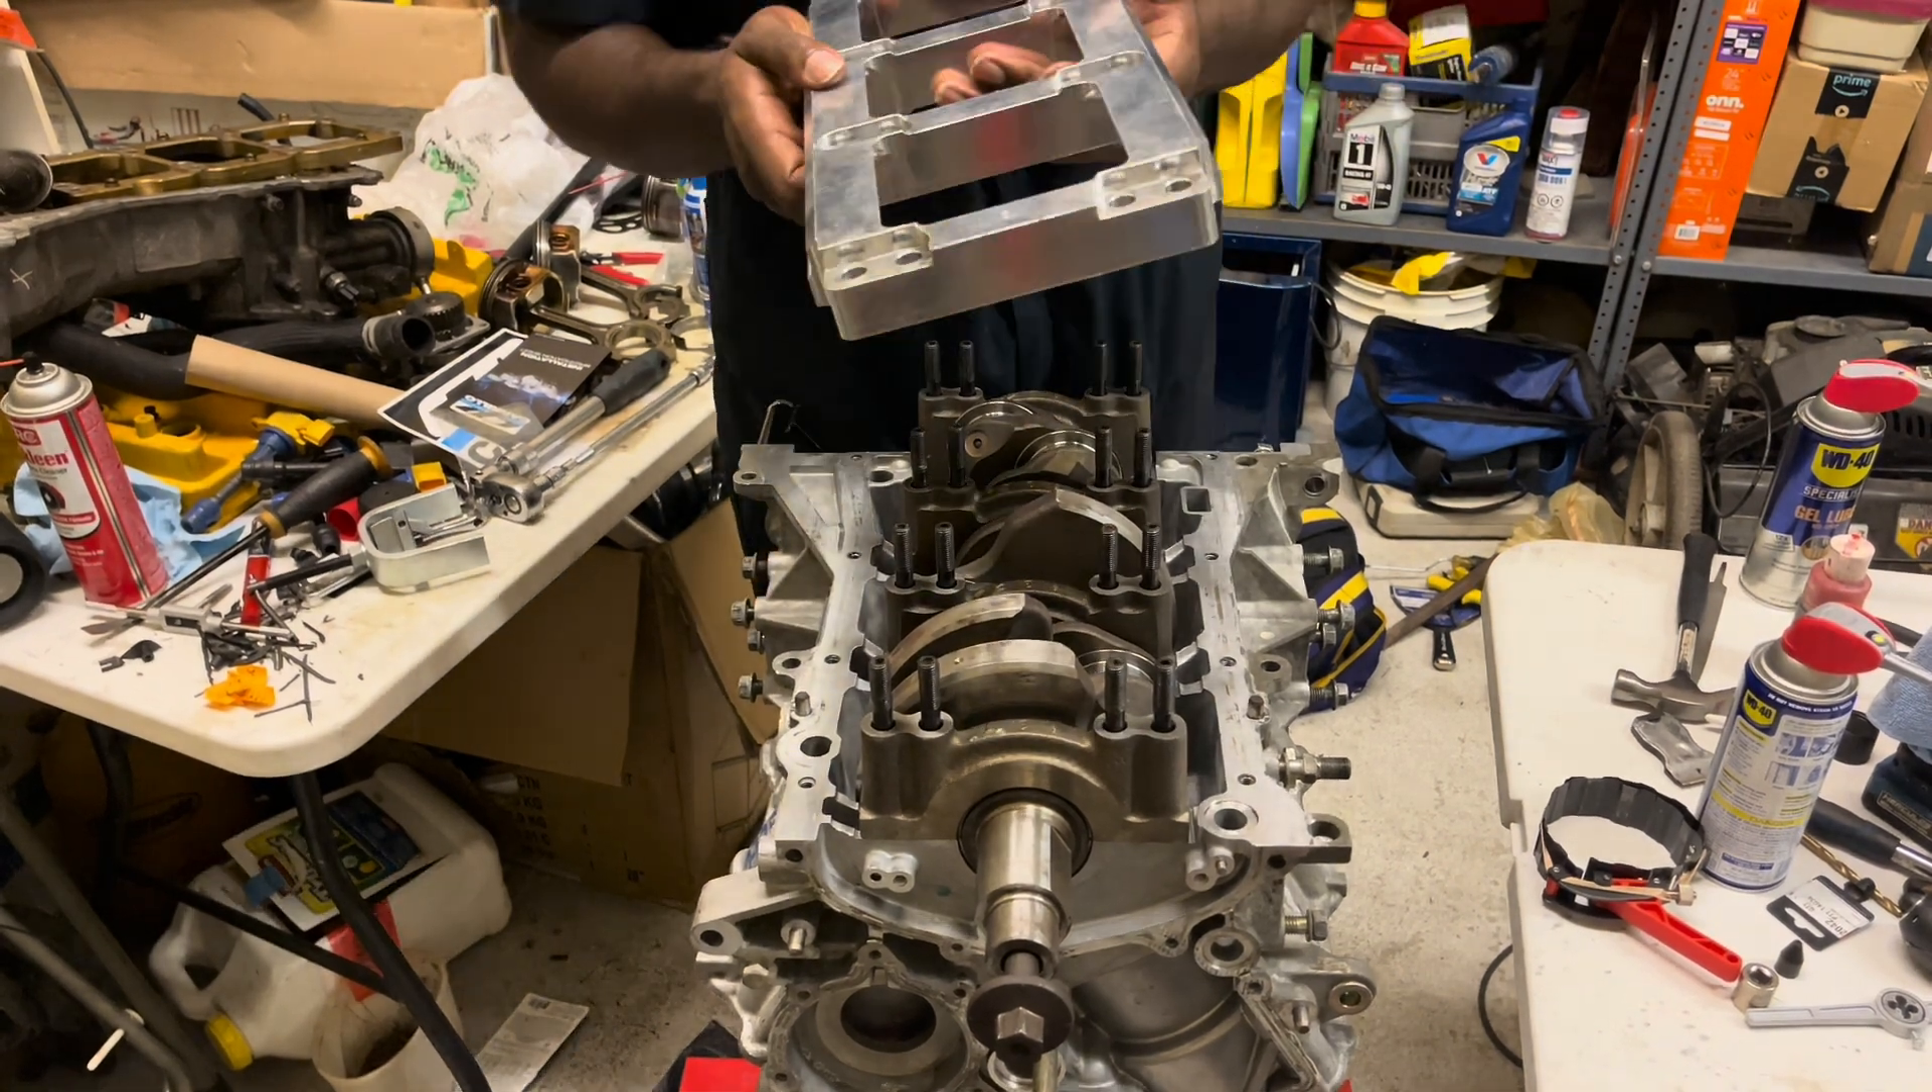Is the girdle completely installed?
No.